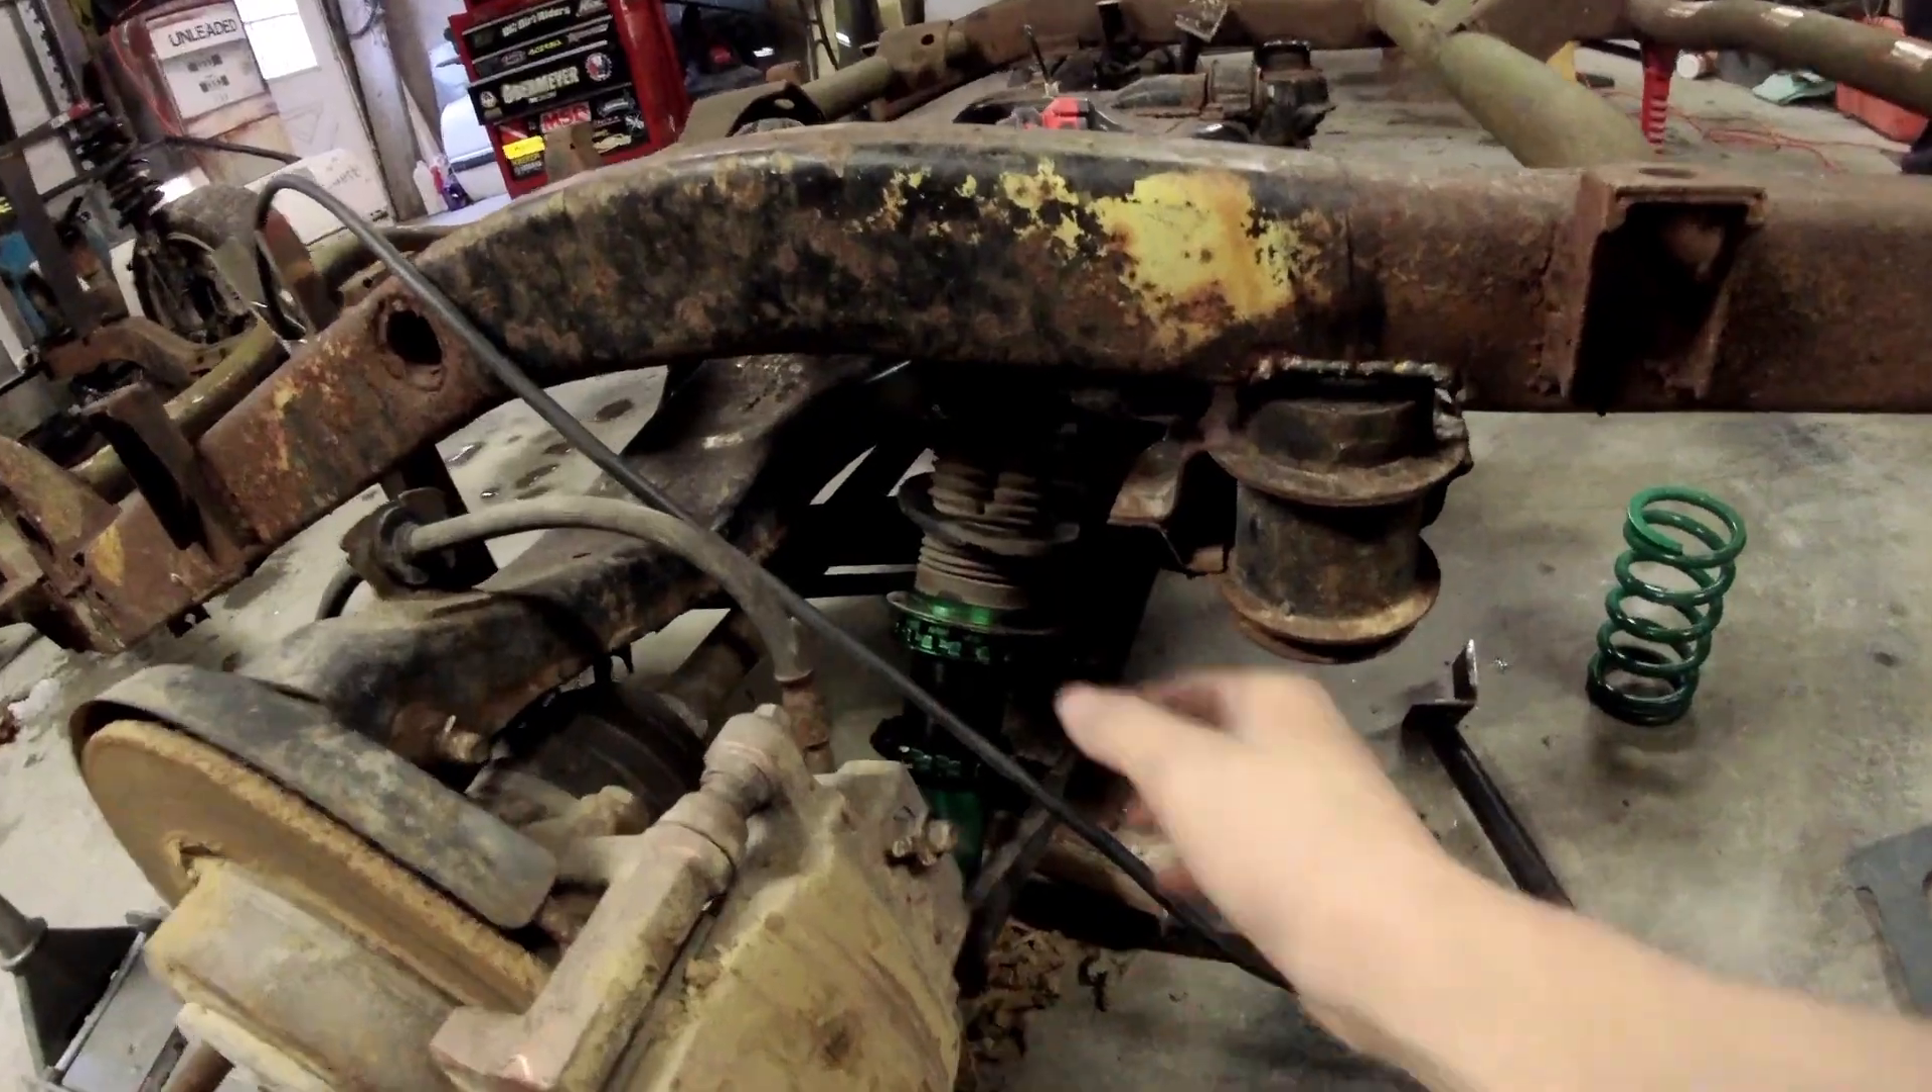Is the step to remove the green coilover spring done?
Yes.